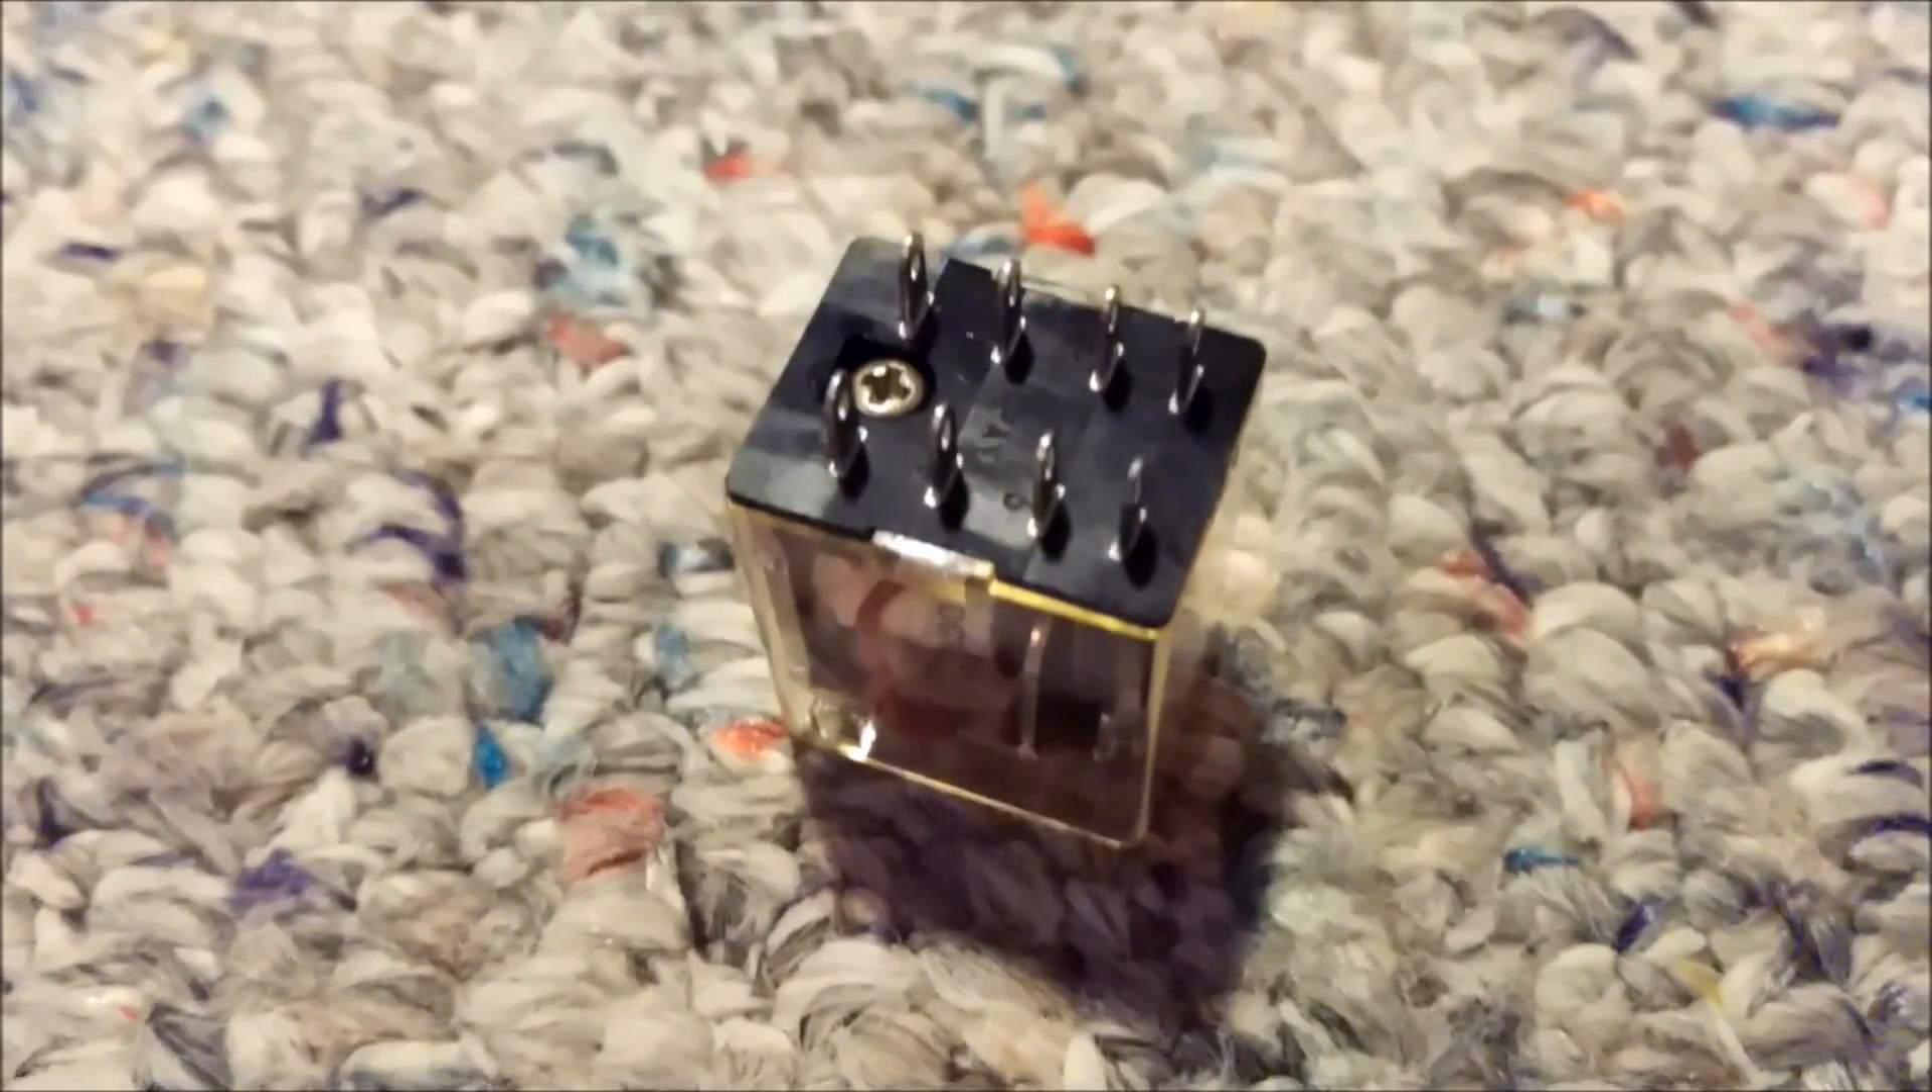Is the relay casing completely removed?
No.